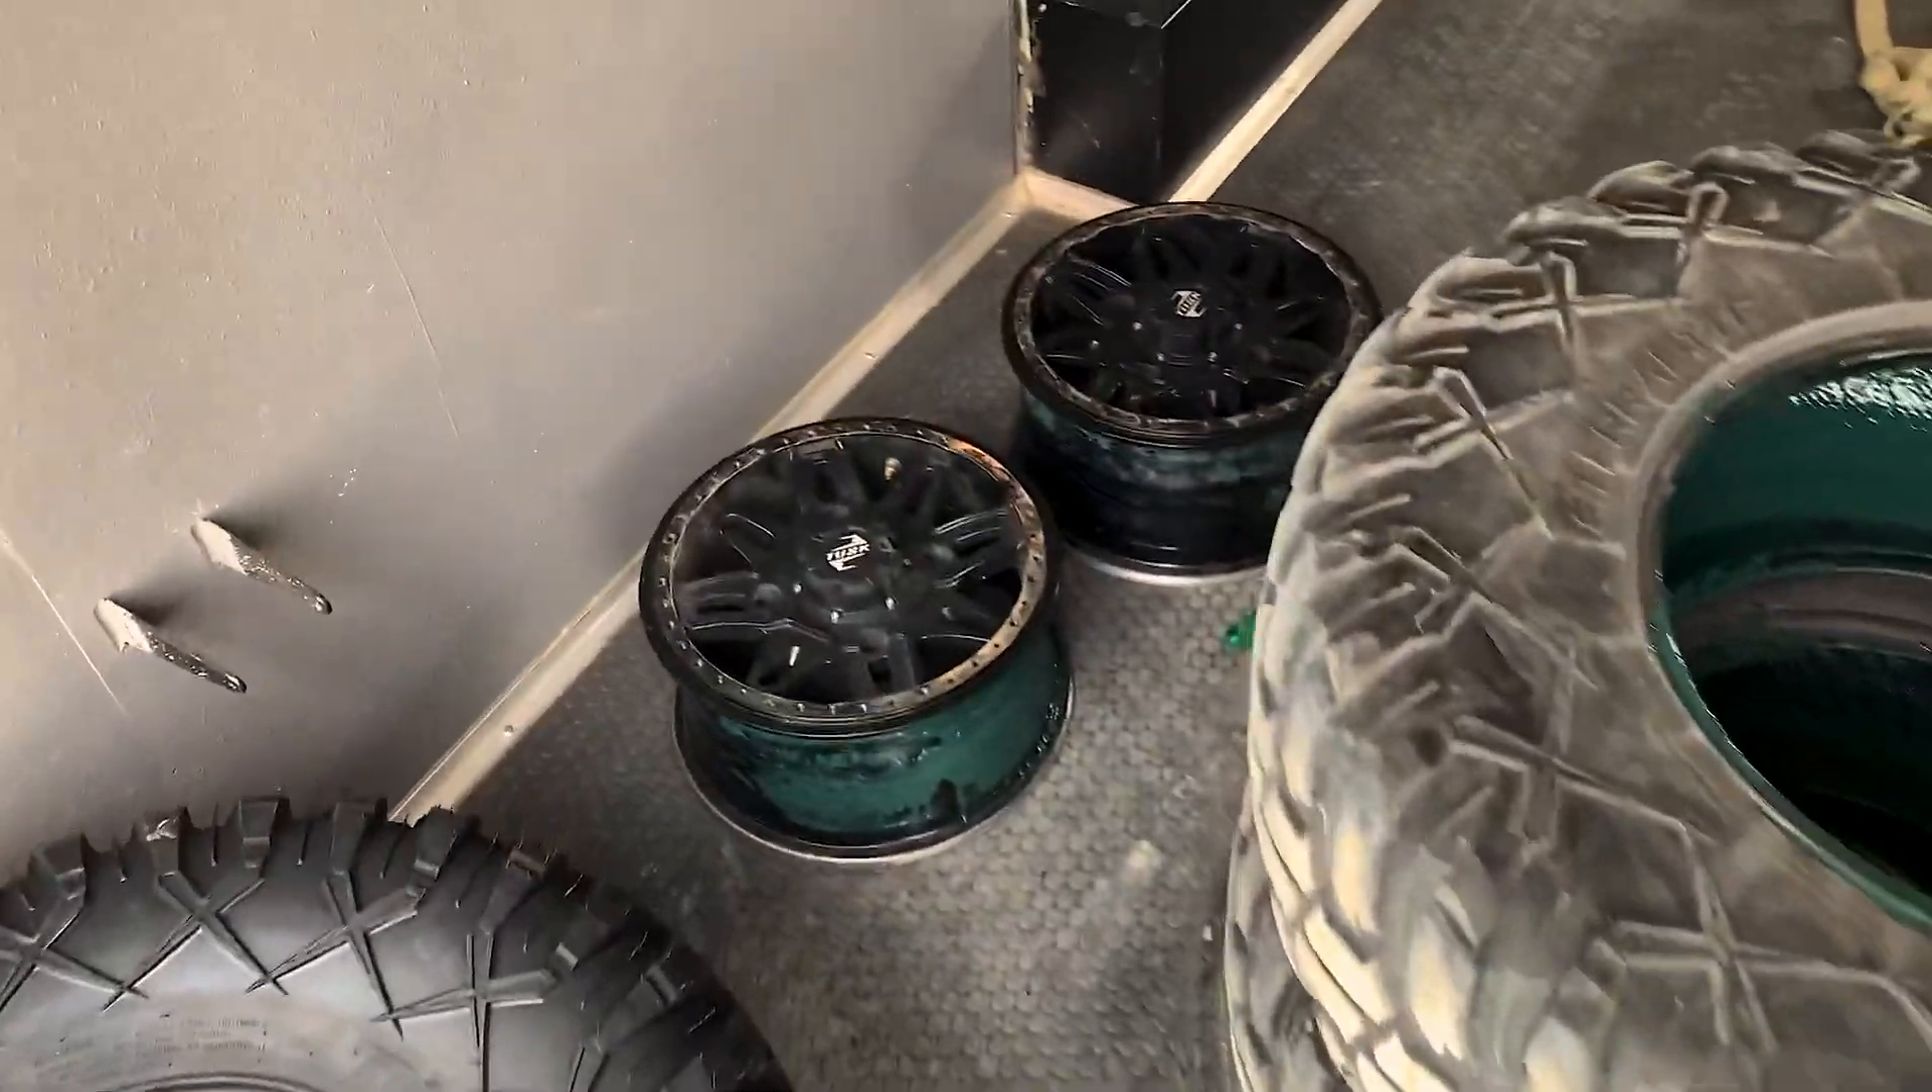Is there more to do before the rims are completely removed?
No.